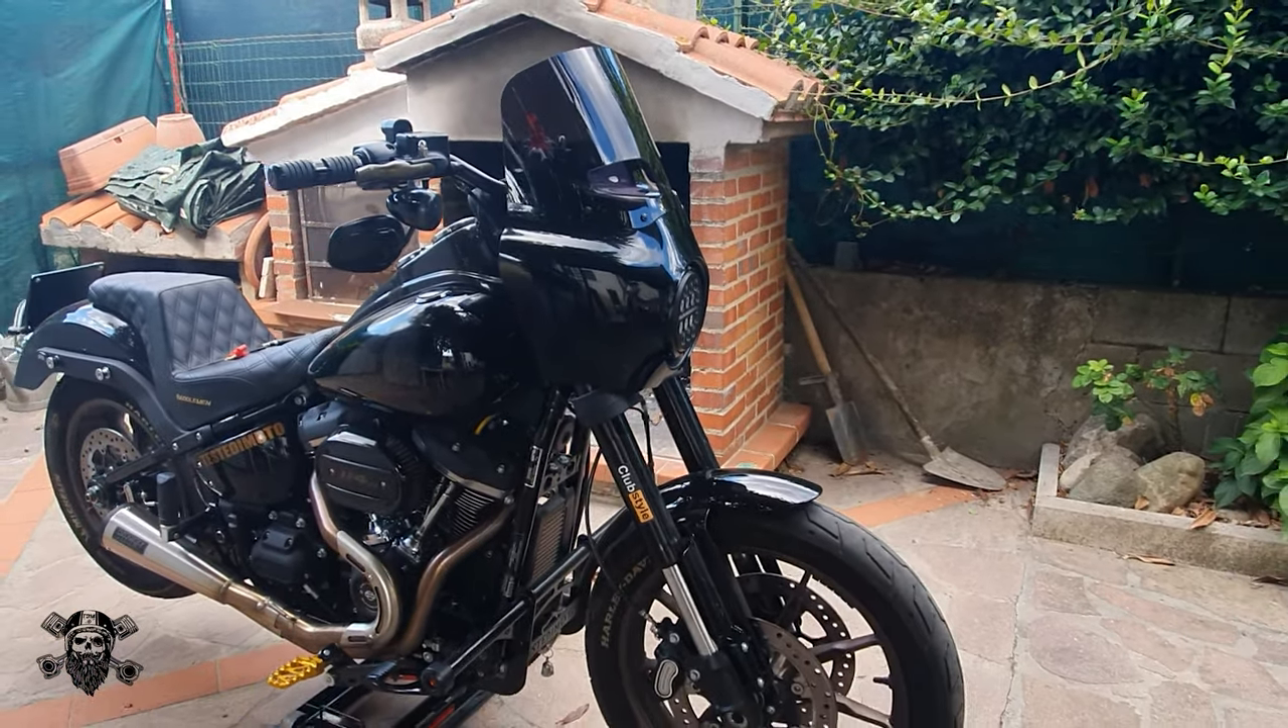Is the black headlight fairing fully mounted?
Yes.